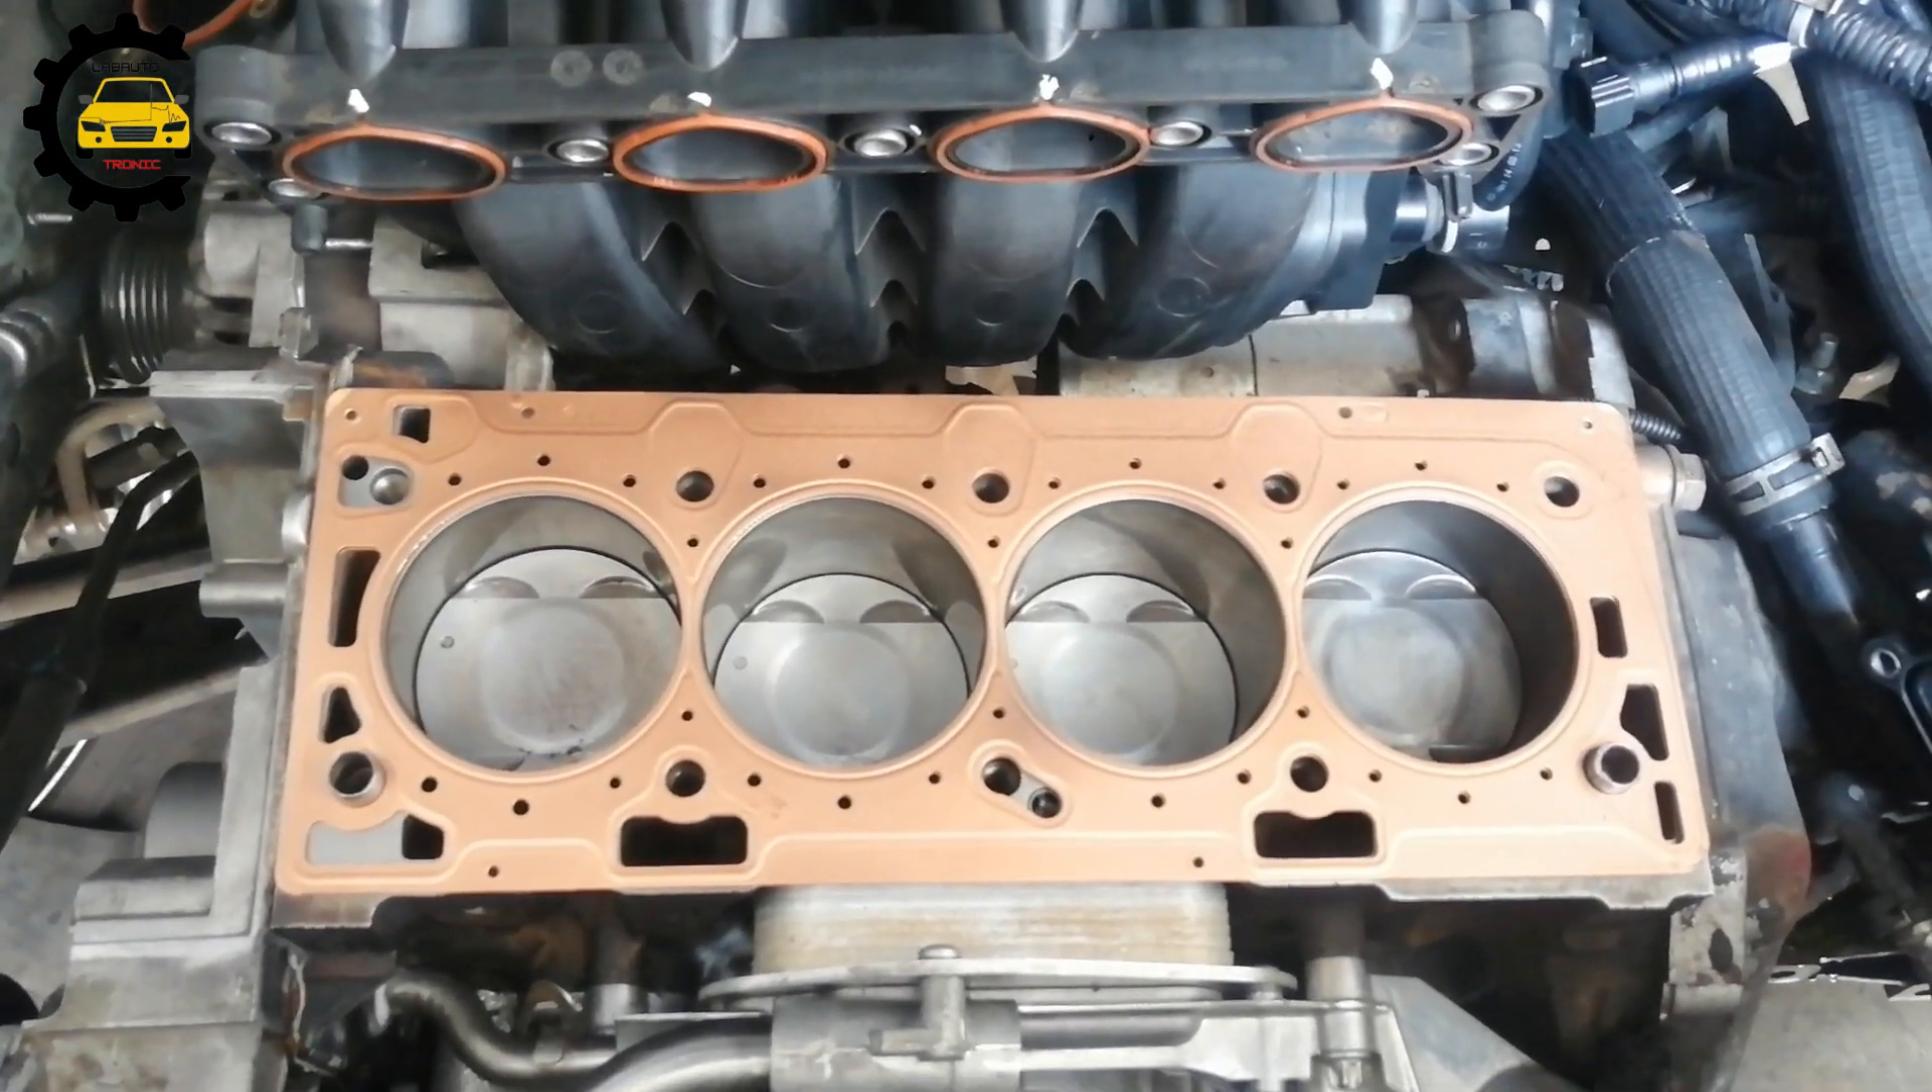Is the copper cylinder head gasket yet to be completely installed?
No.